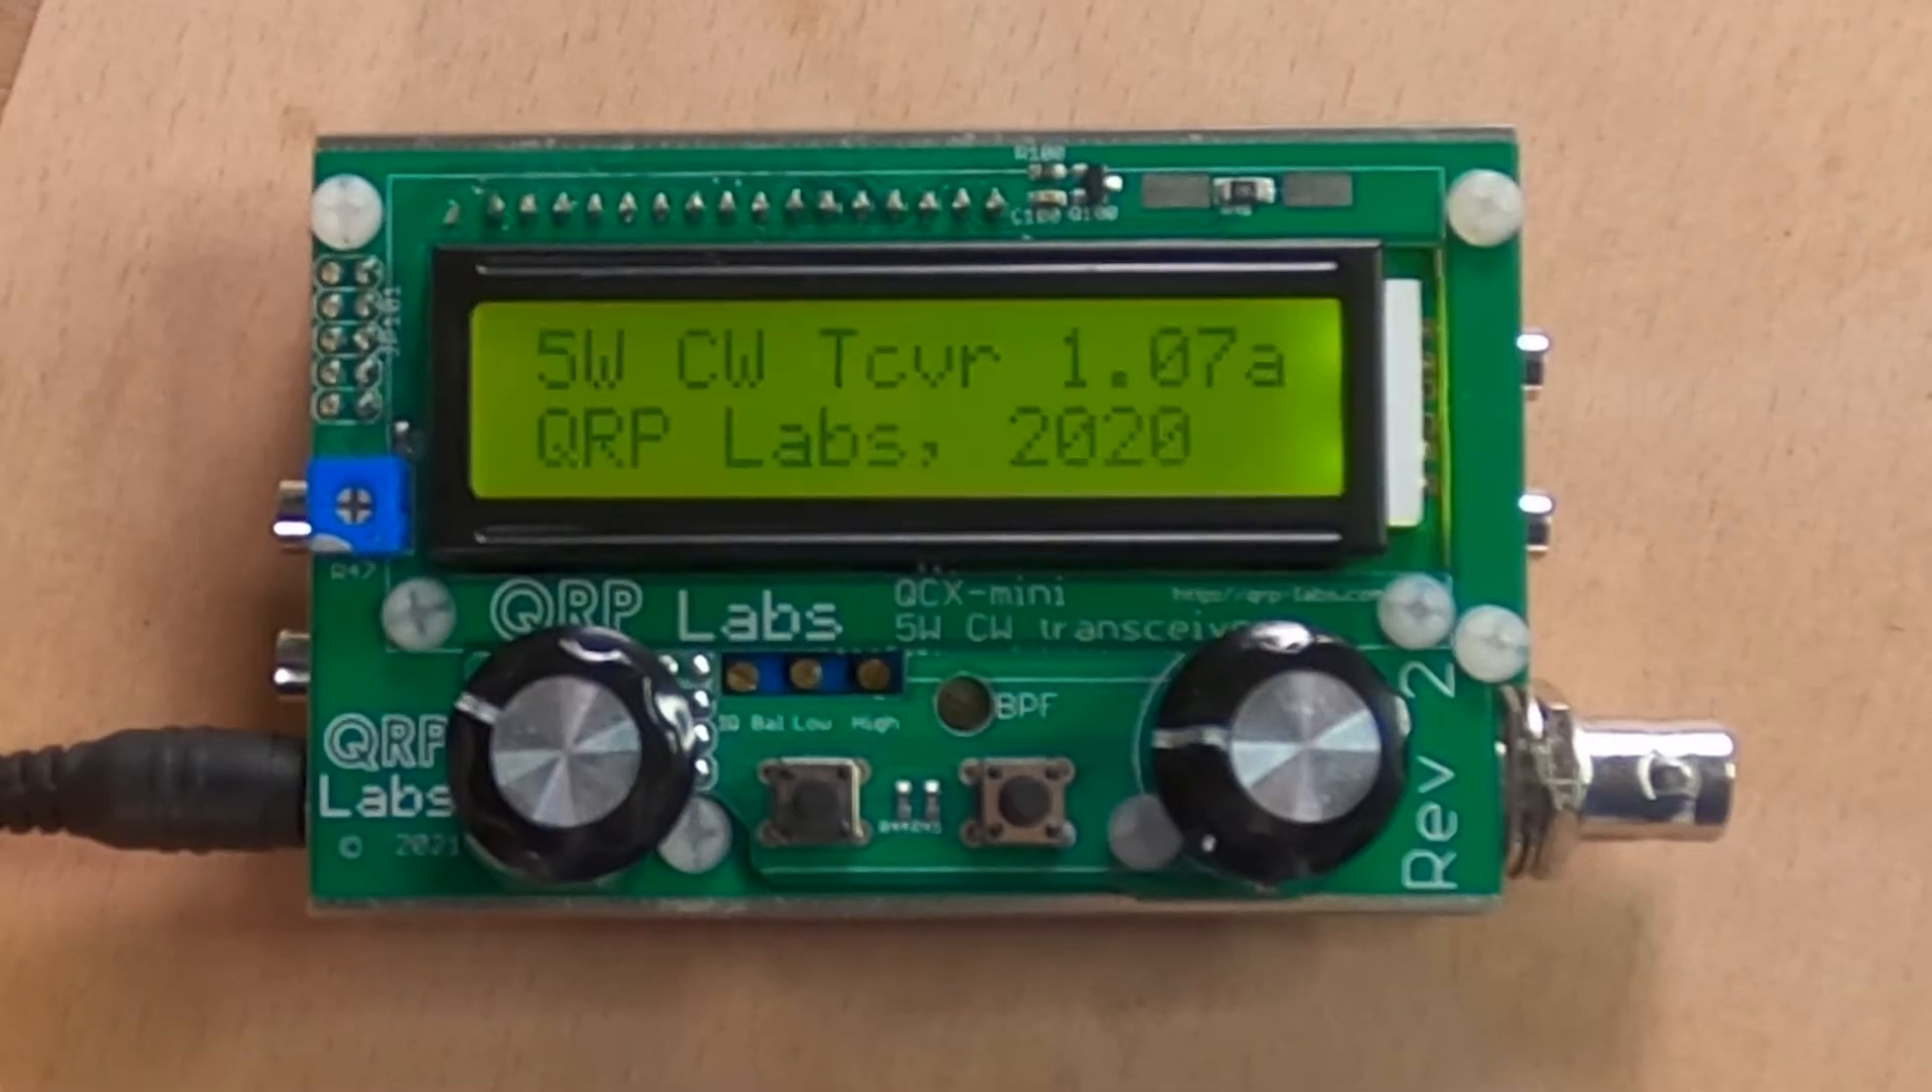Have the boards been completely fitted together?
Yes.